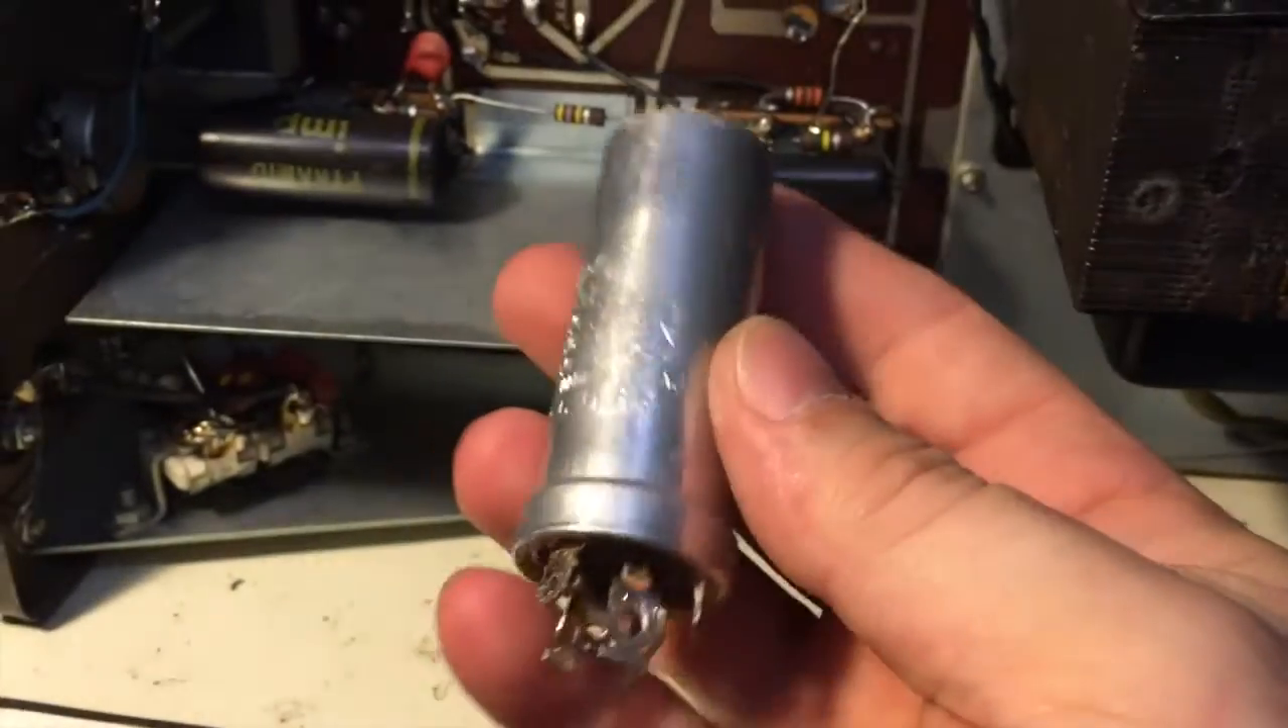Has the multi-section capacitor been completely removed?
Yes.